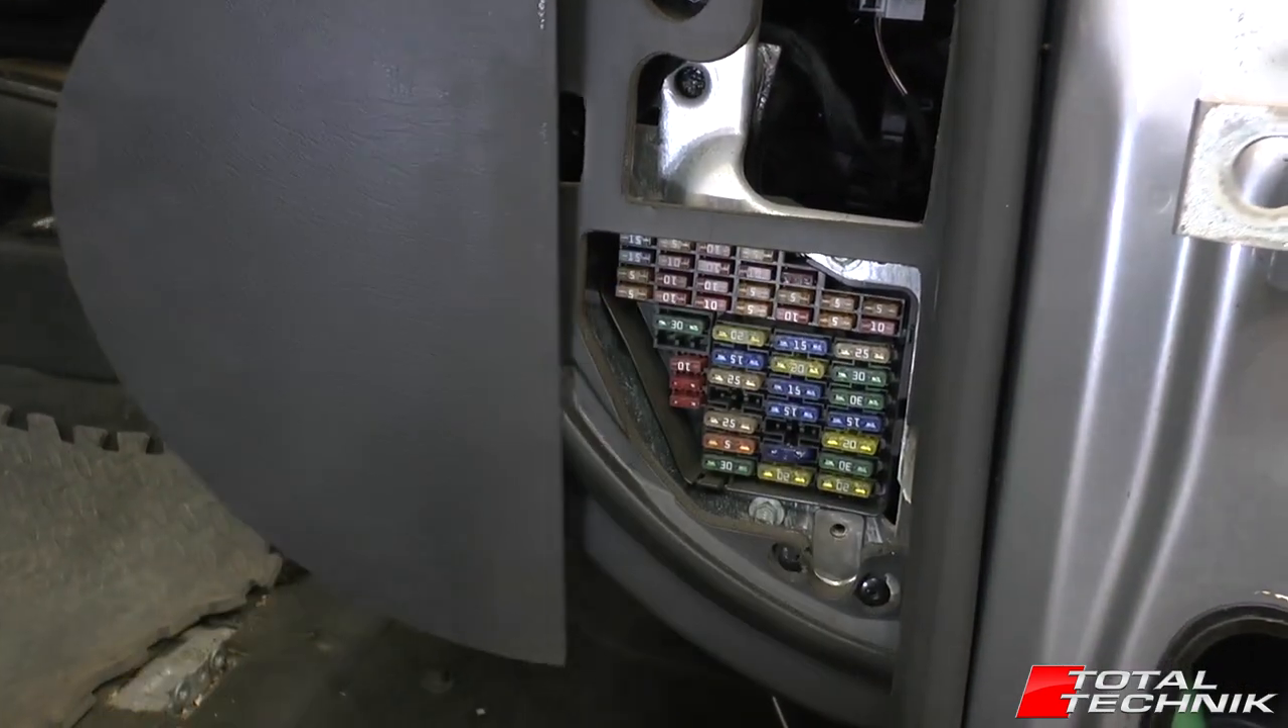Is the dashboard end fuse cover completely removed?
Yes.